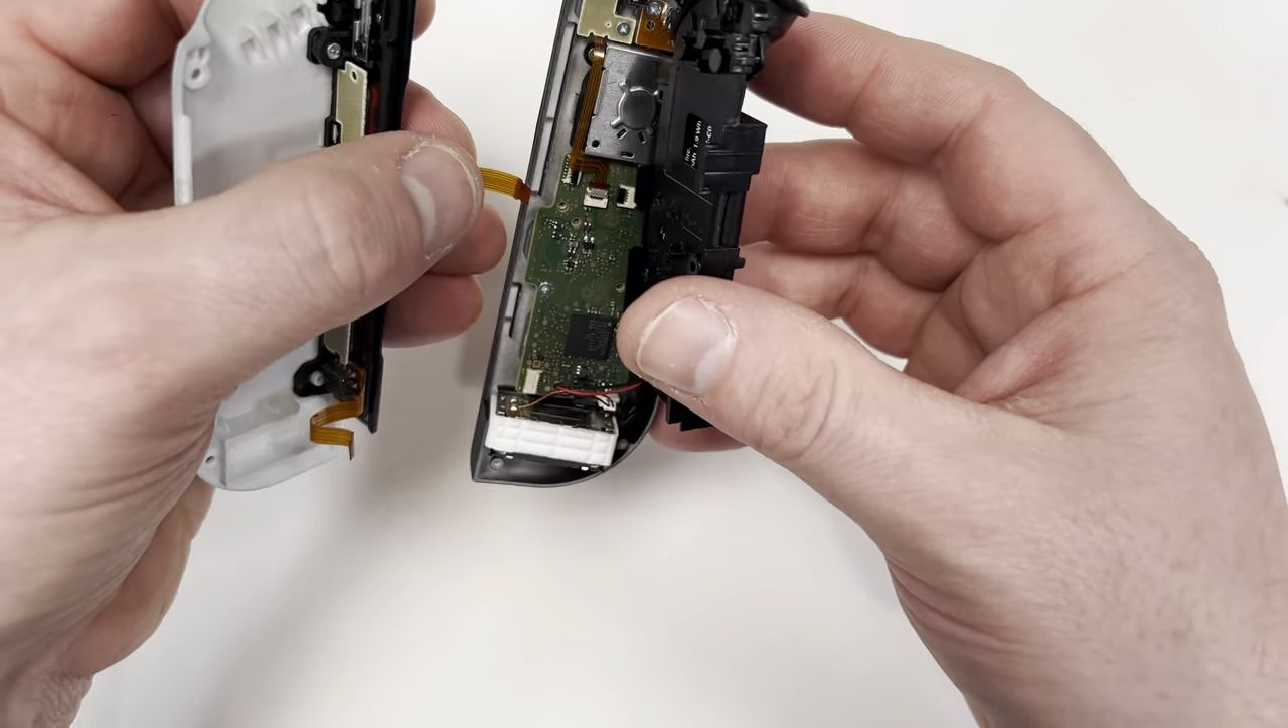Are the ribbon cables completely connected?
No.